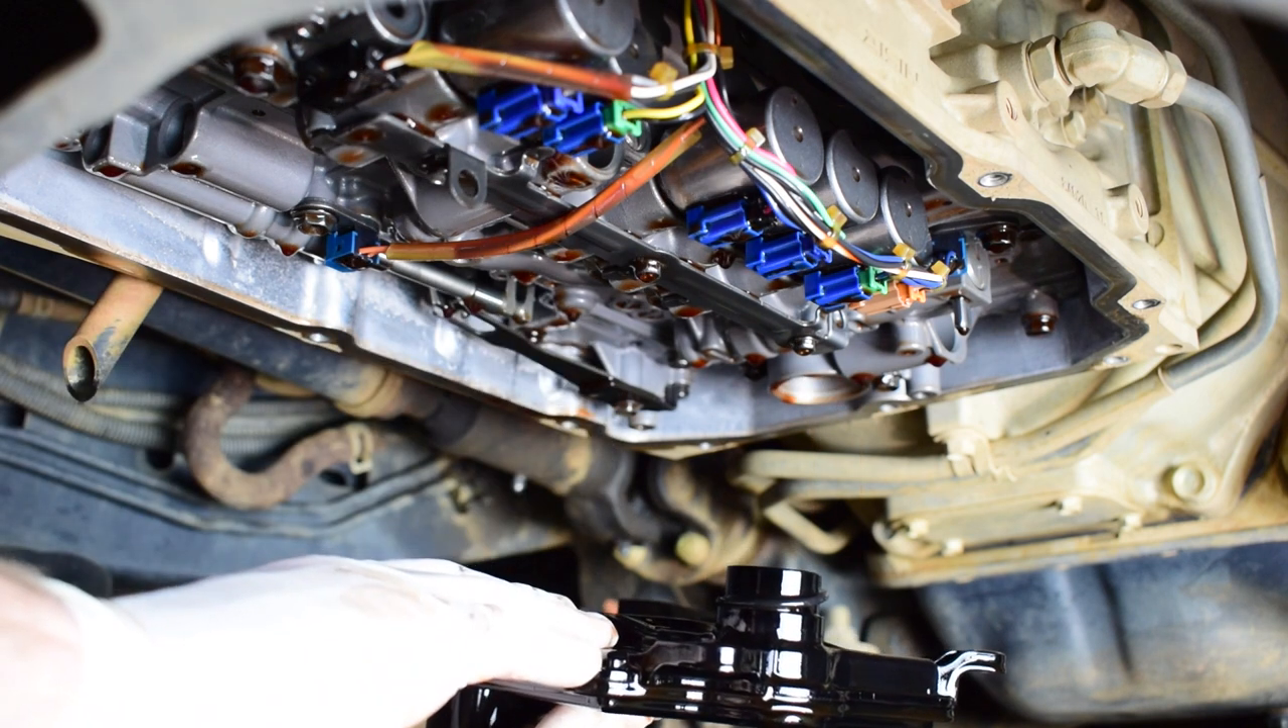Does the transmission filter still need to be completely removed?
No.